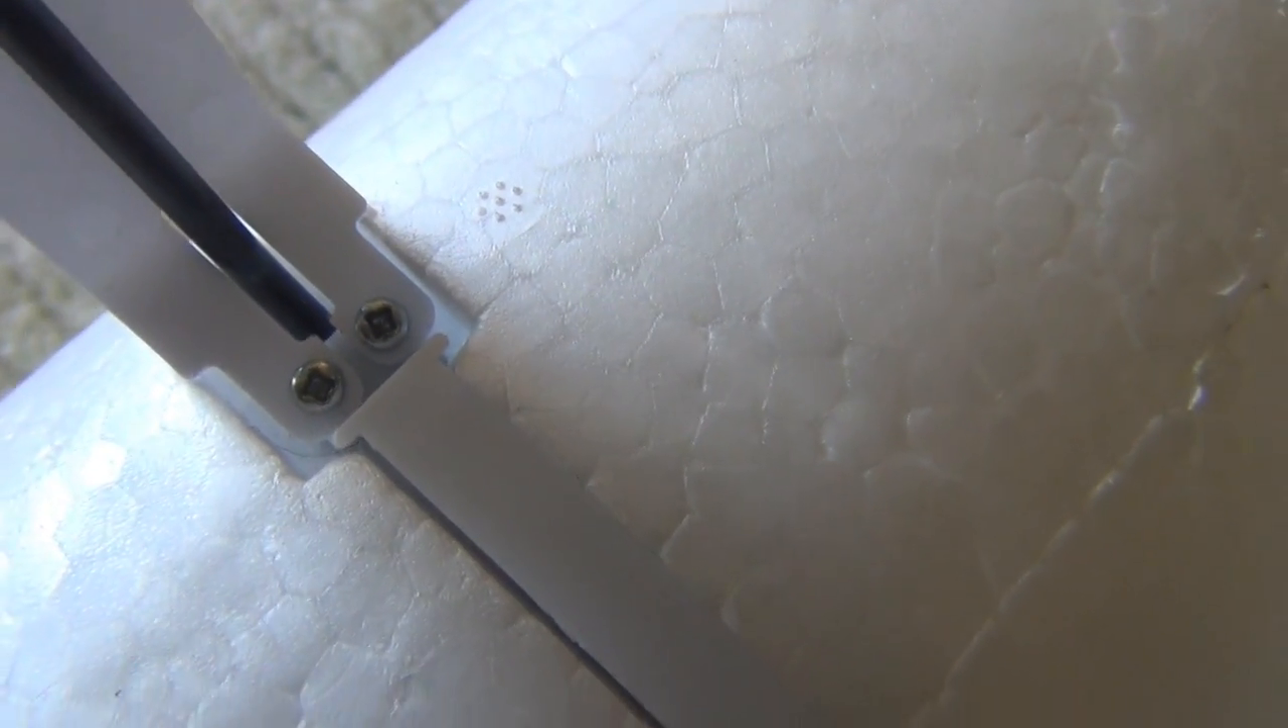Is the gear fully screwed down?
Yes.